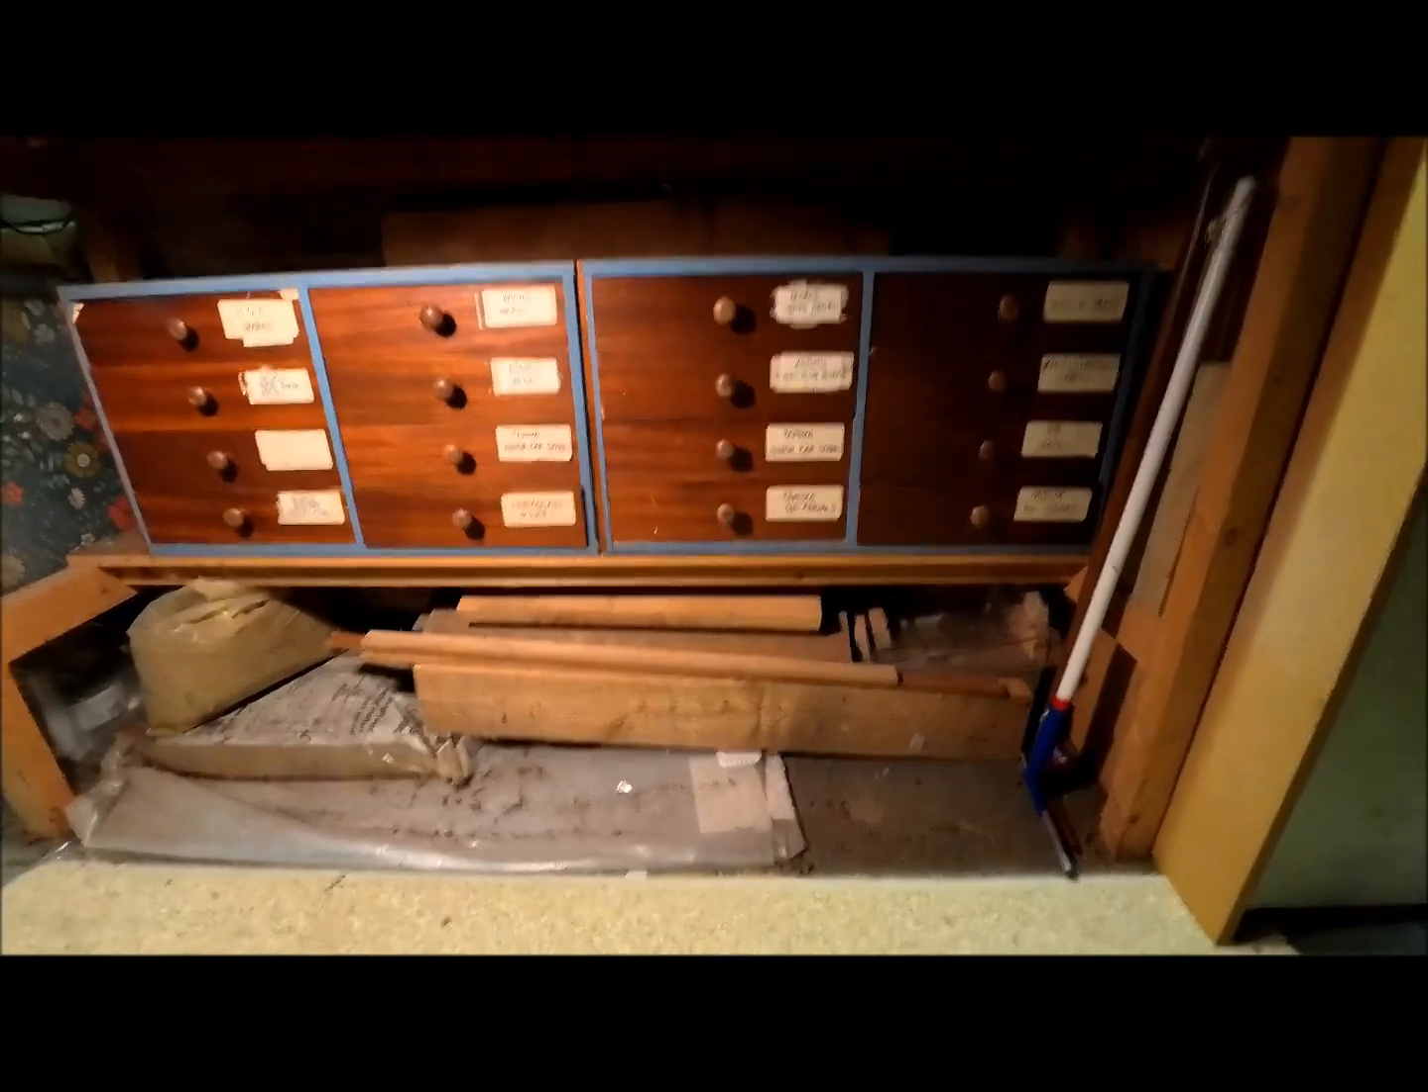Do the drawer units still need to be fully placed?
No.